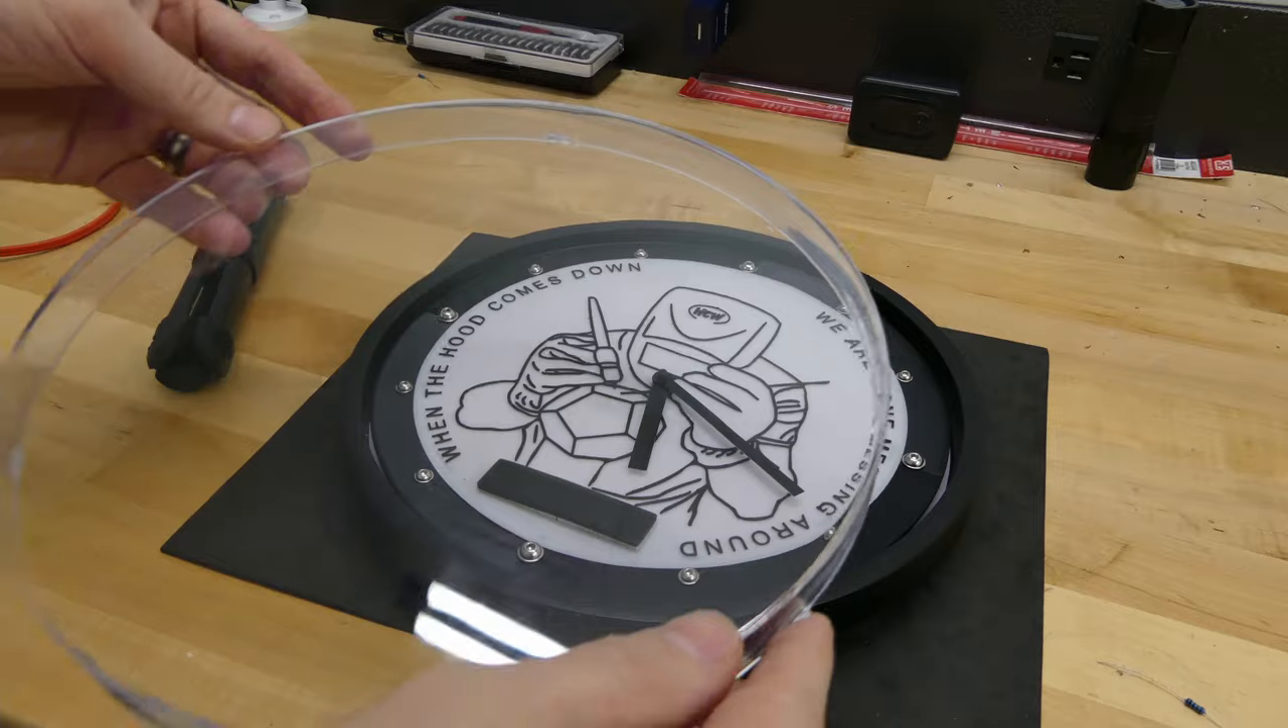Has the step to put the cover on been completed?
No.